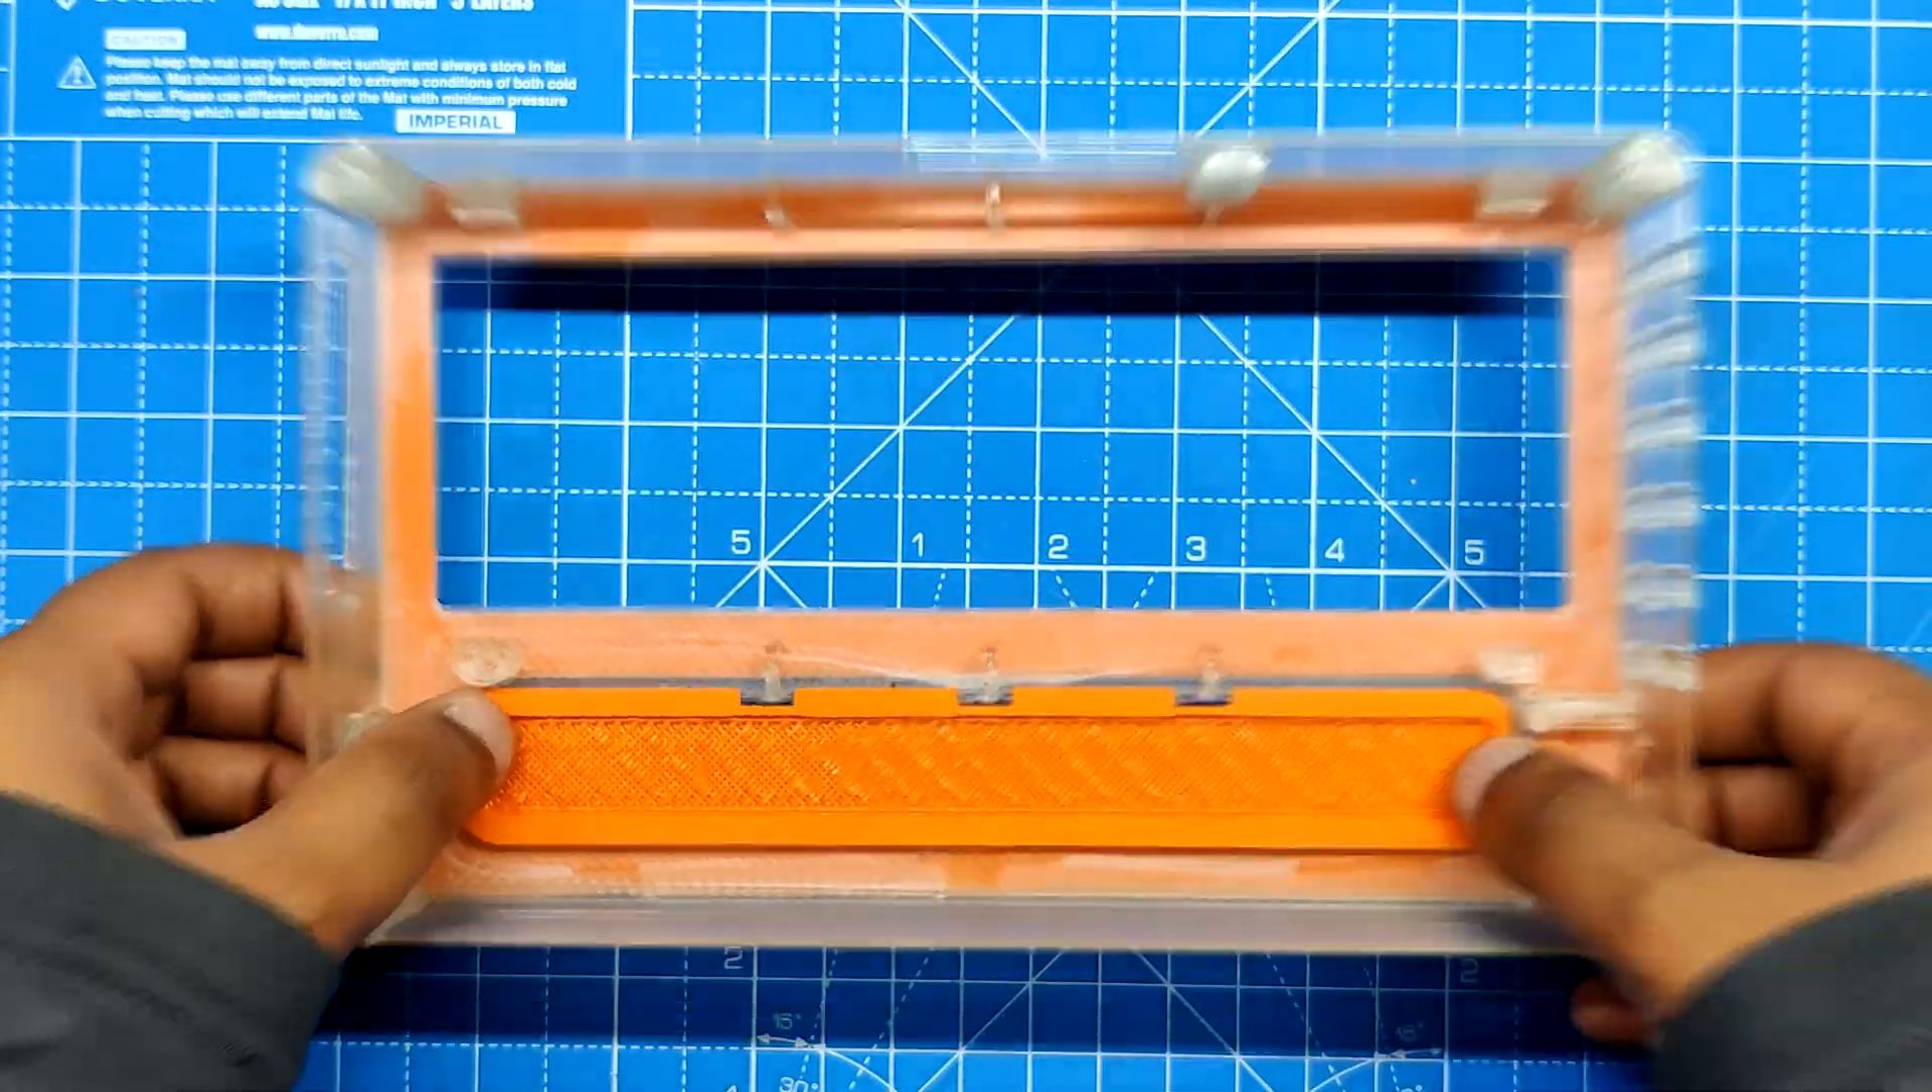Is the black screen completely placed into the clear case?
No.